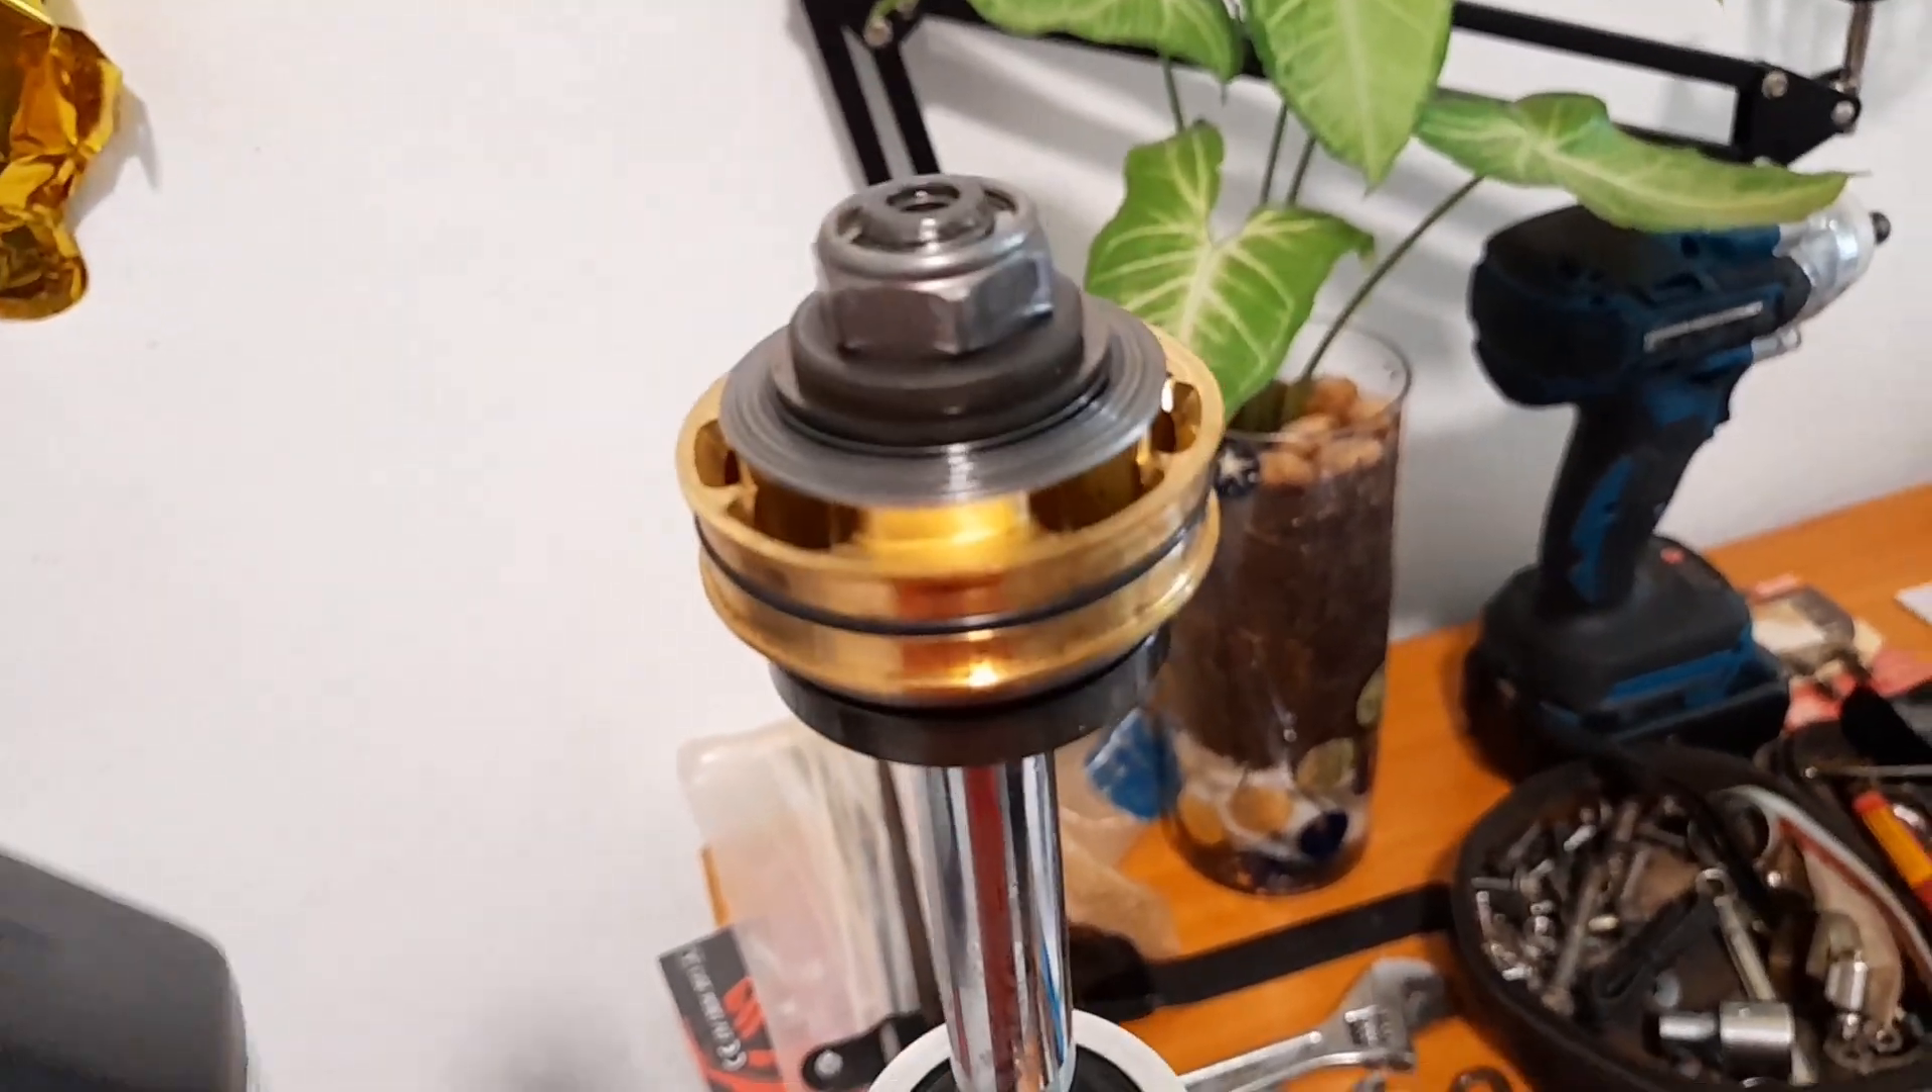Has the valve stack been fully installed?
Yes.